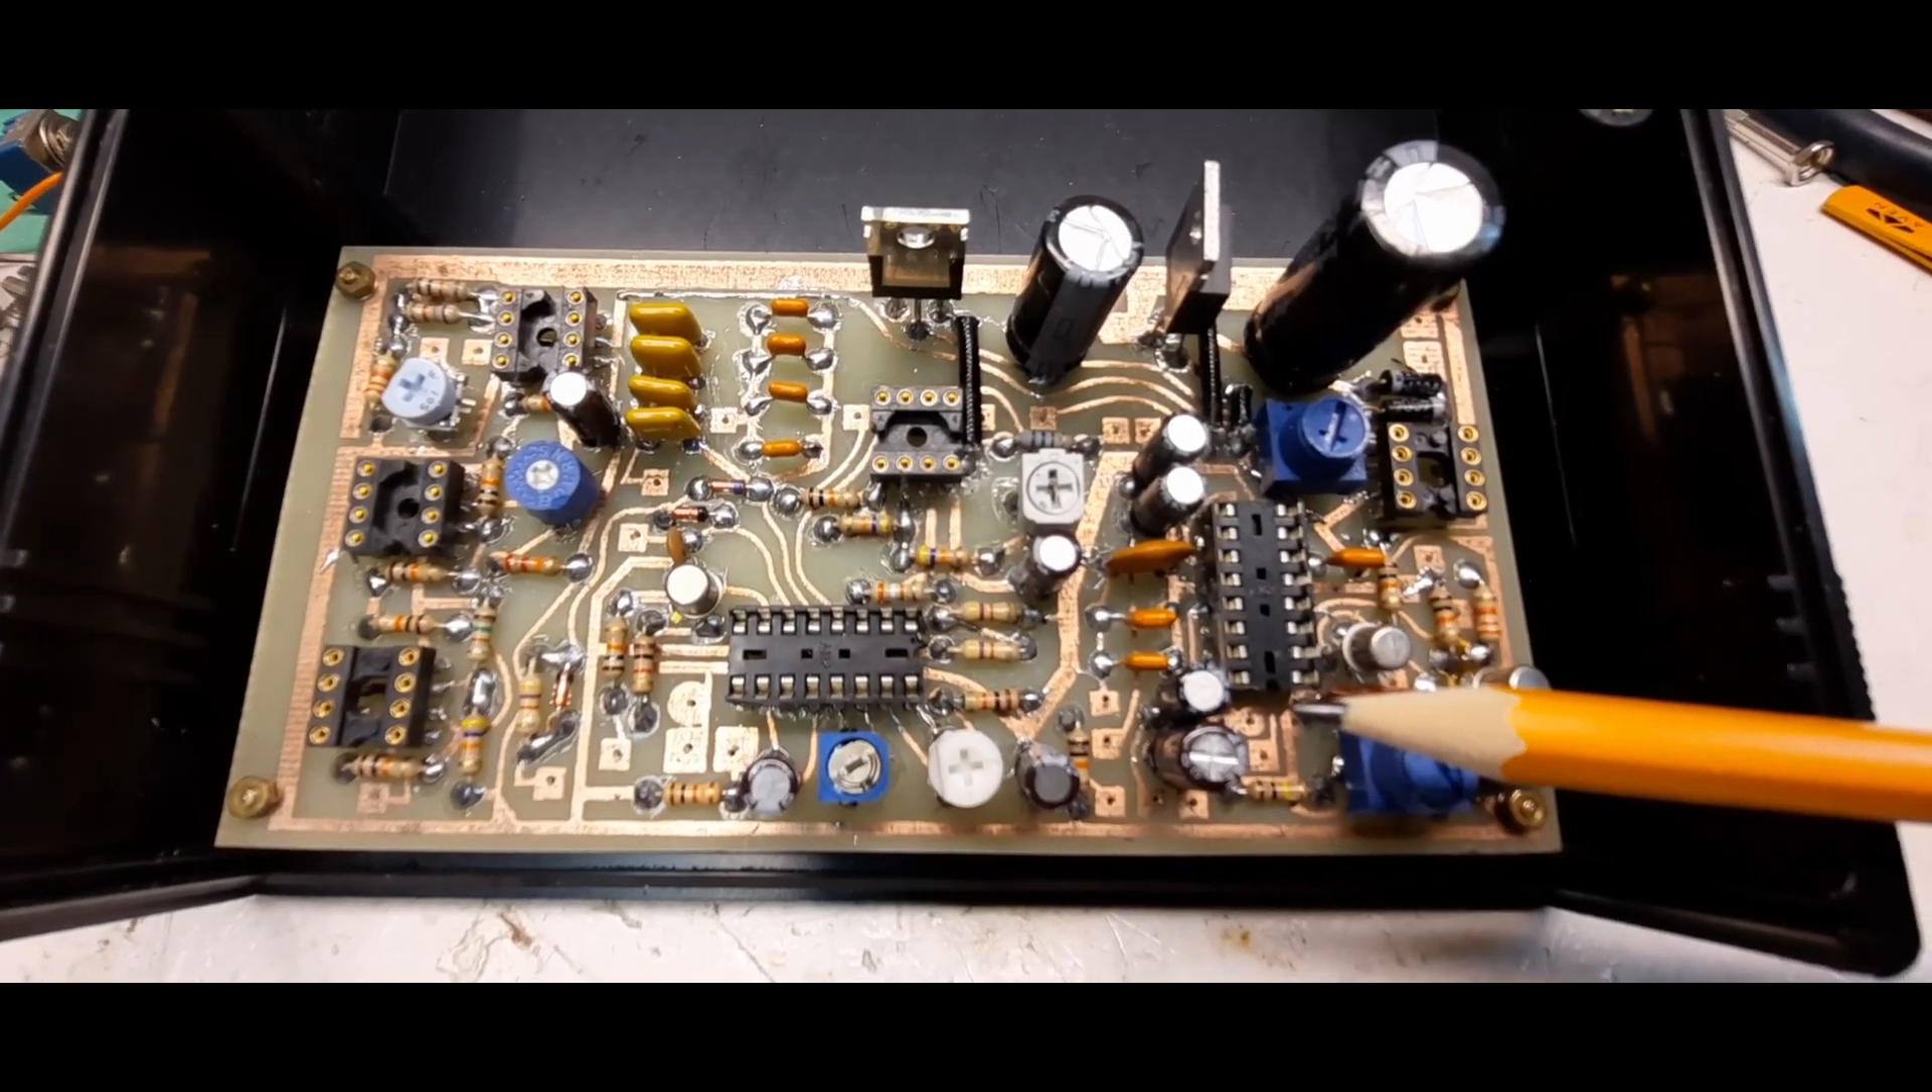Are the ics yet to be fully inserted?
Yes.